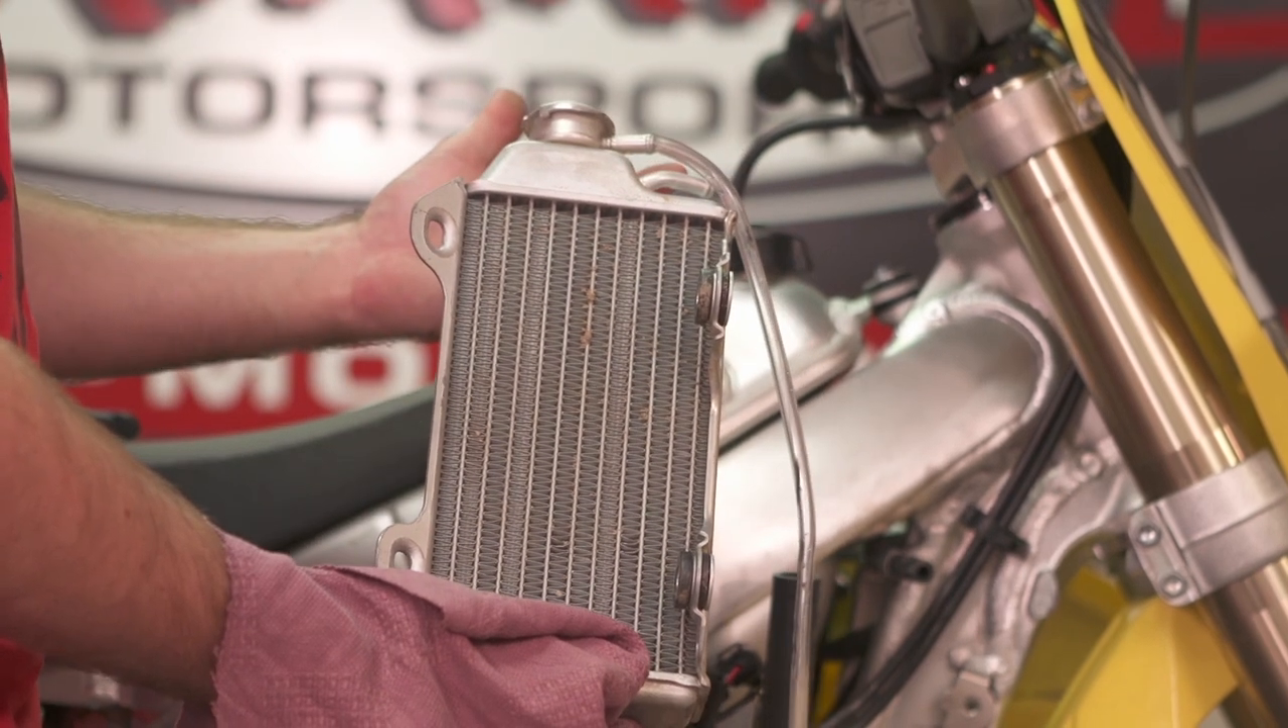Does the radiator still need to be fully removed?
No.